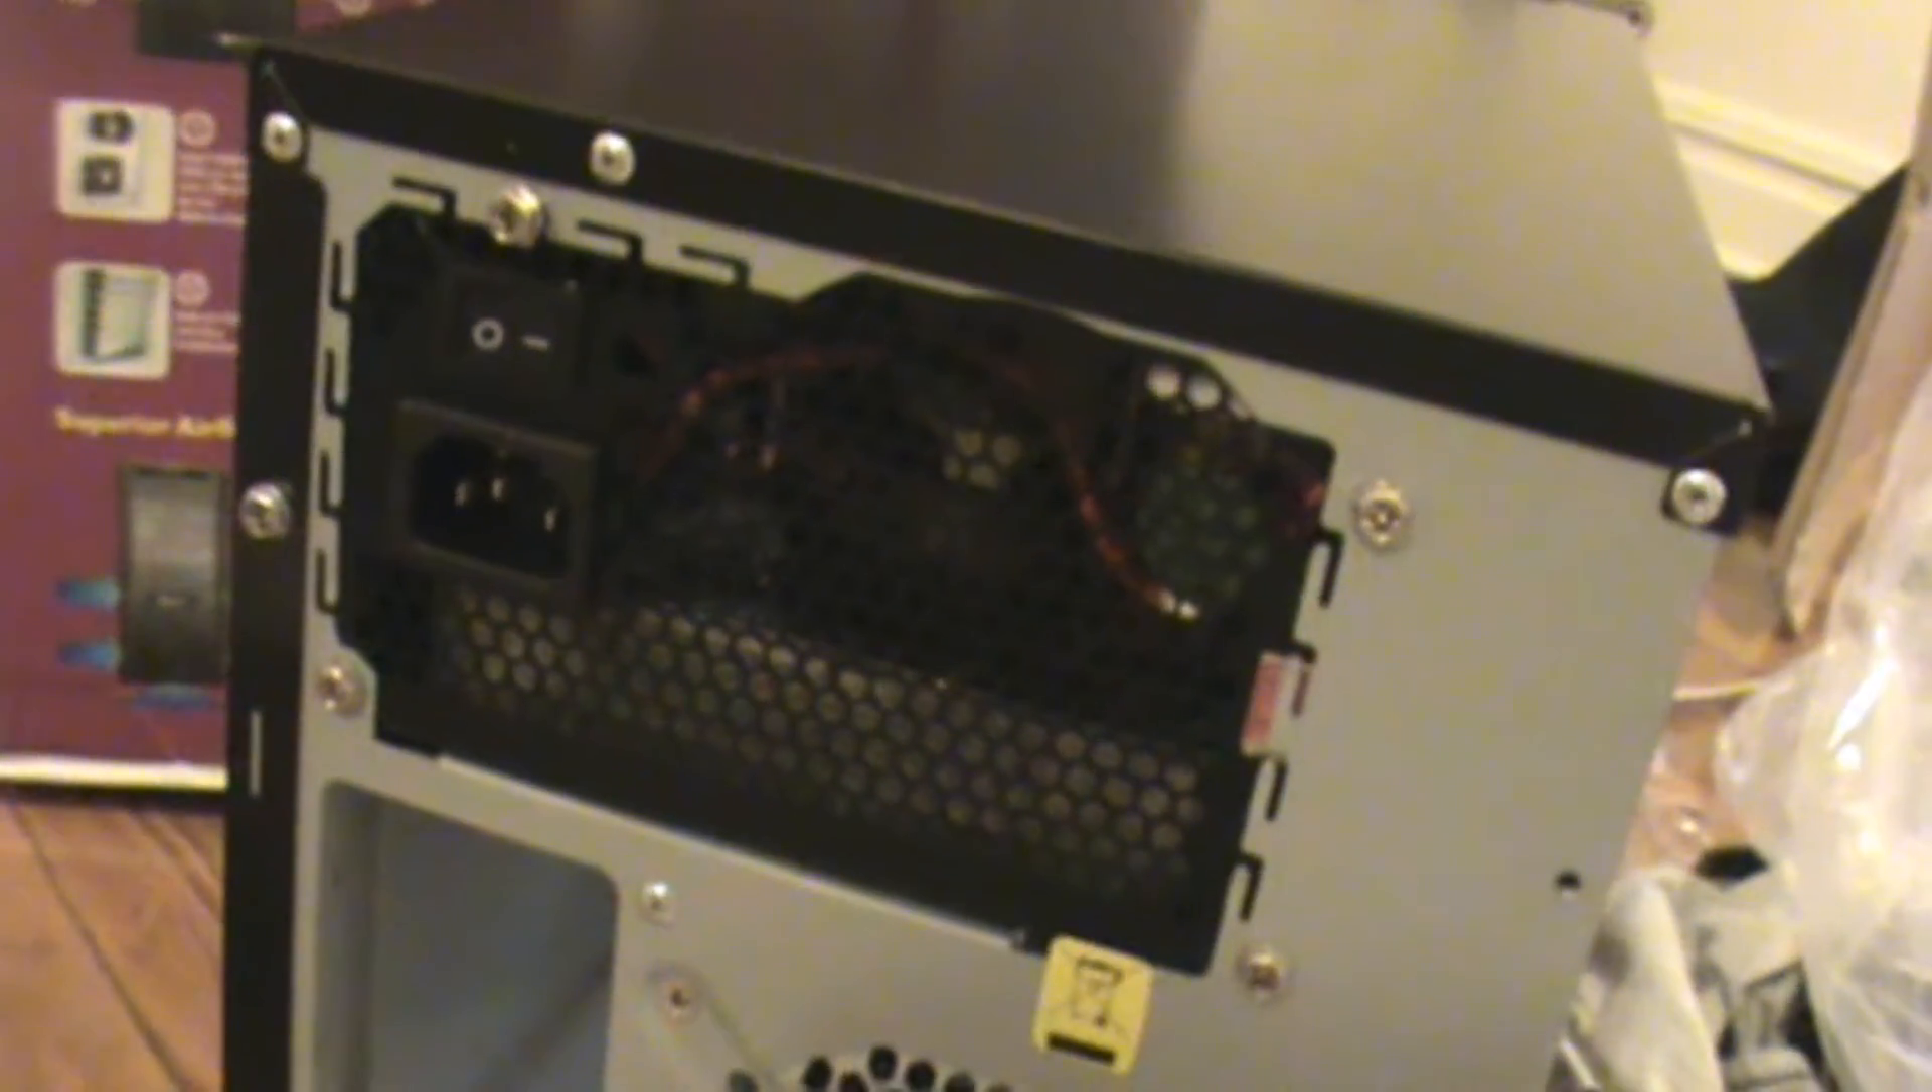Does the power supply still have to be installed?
No.